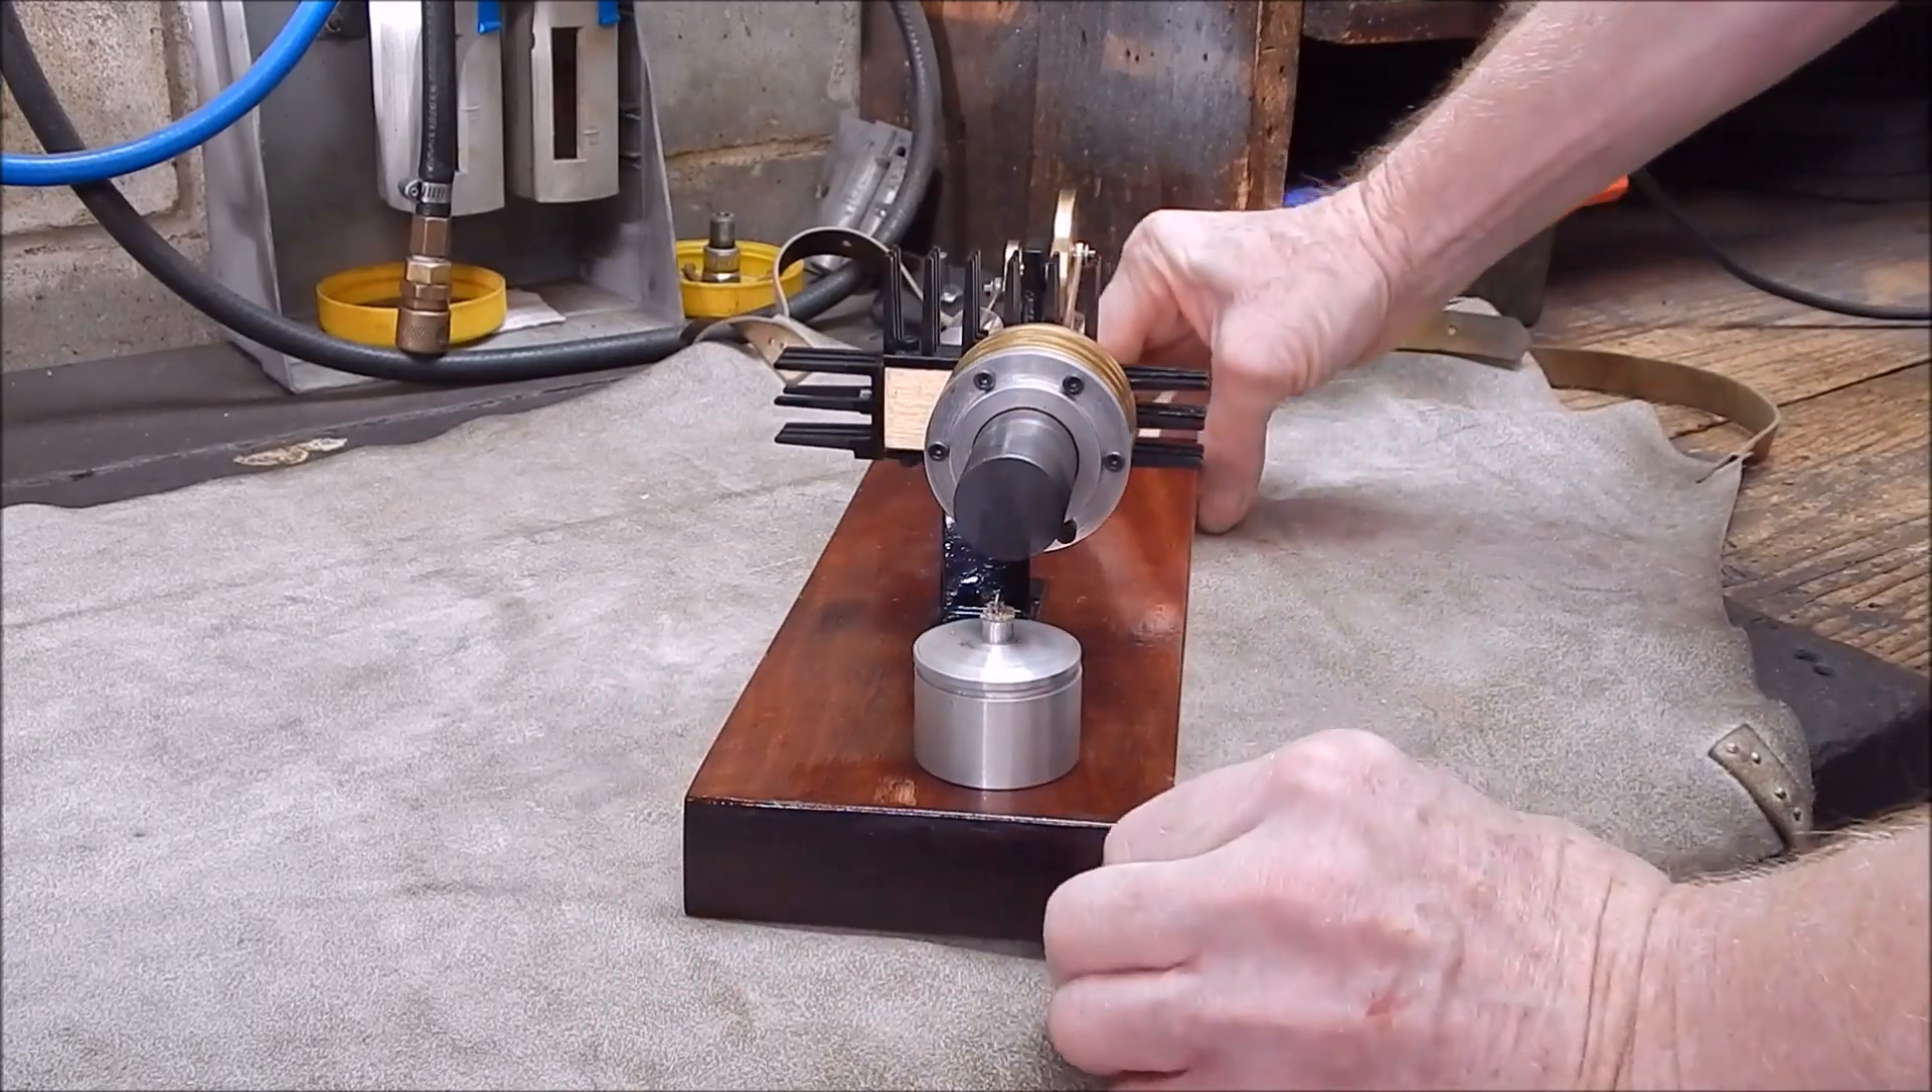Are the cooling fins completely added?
Yes.